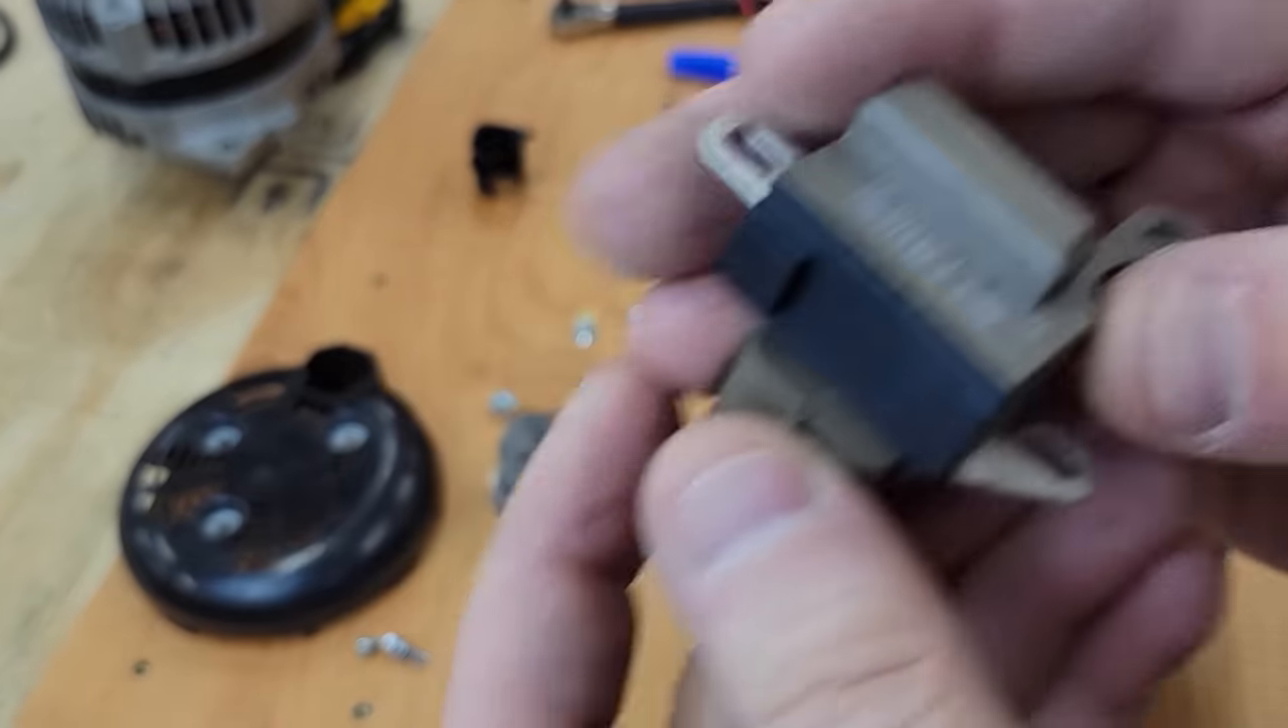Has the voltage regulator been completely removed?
Yes.